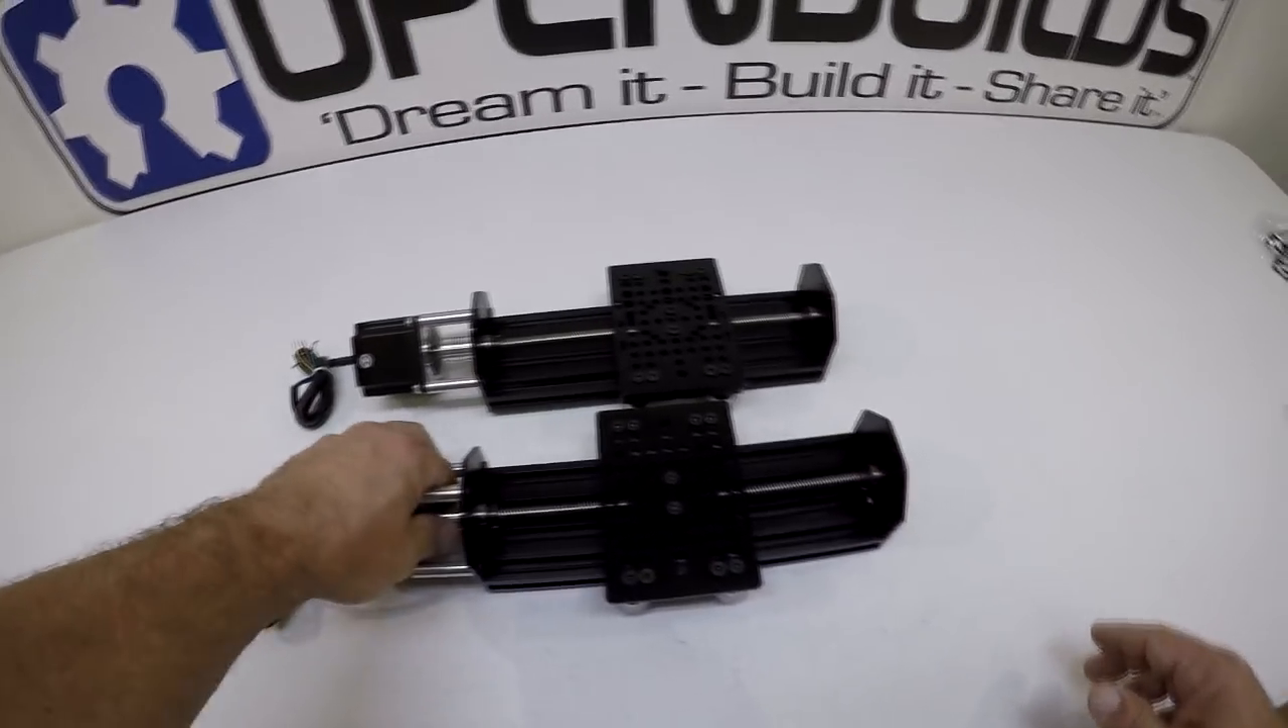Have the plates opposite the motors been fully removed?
No.